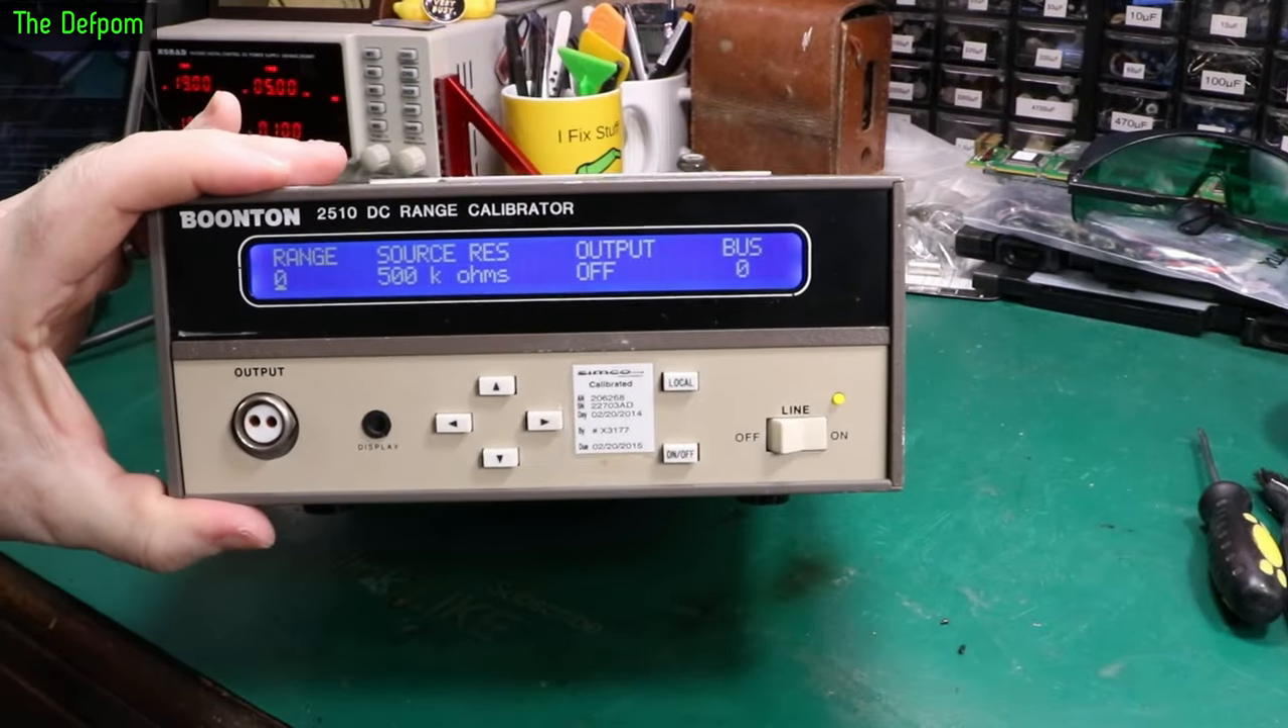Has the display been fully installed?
Yes.